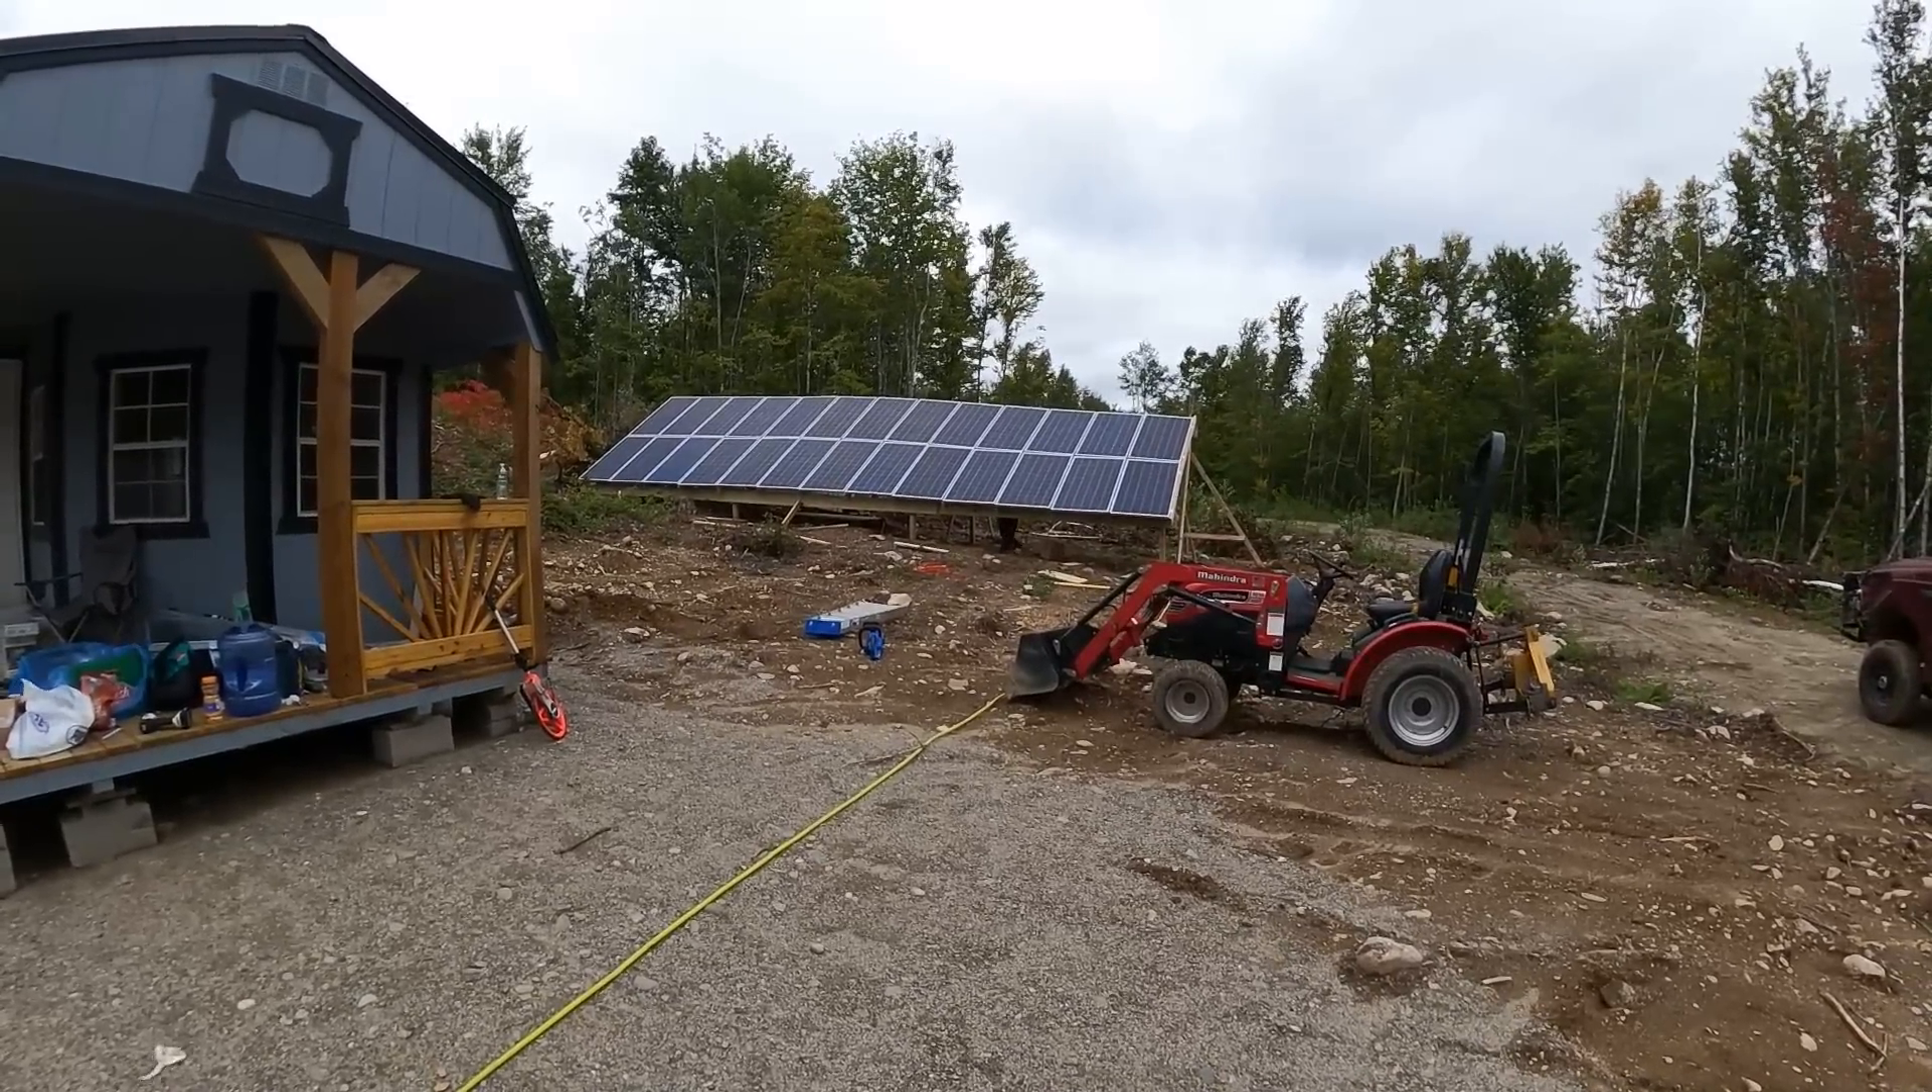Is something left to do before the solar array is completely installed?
No.